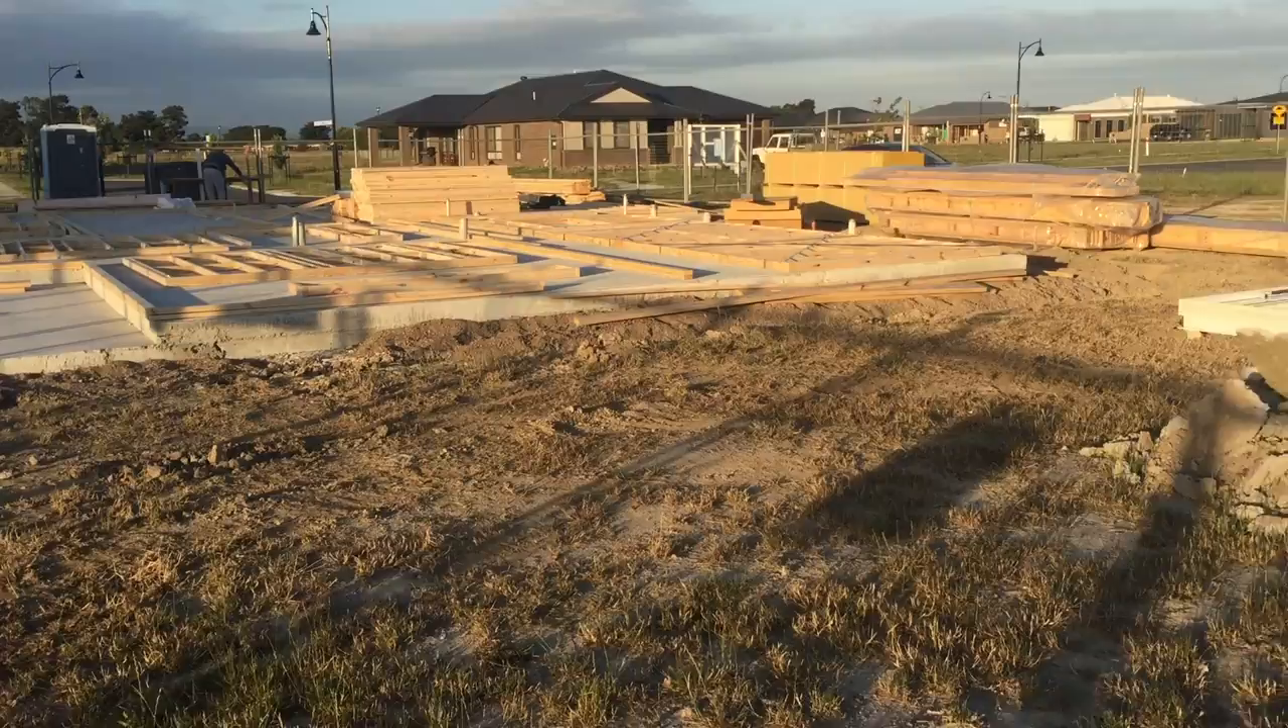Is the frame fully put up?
No.